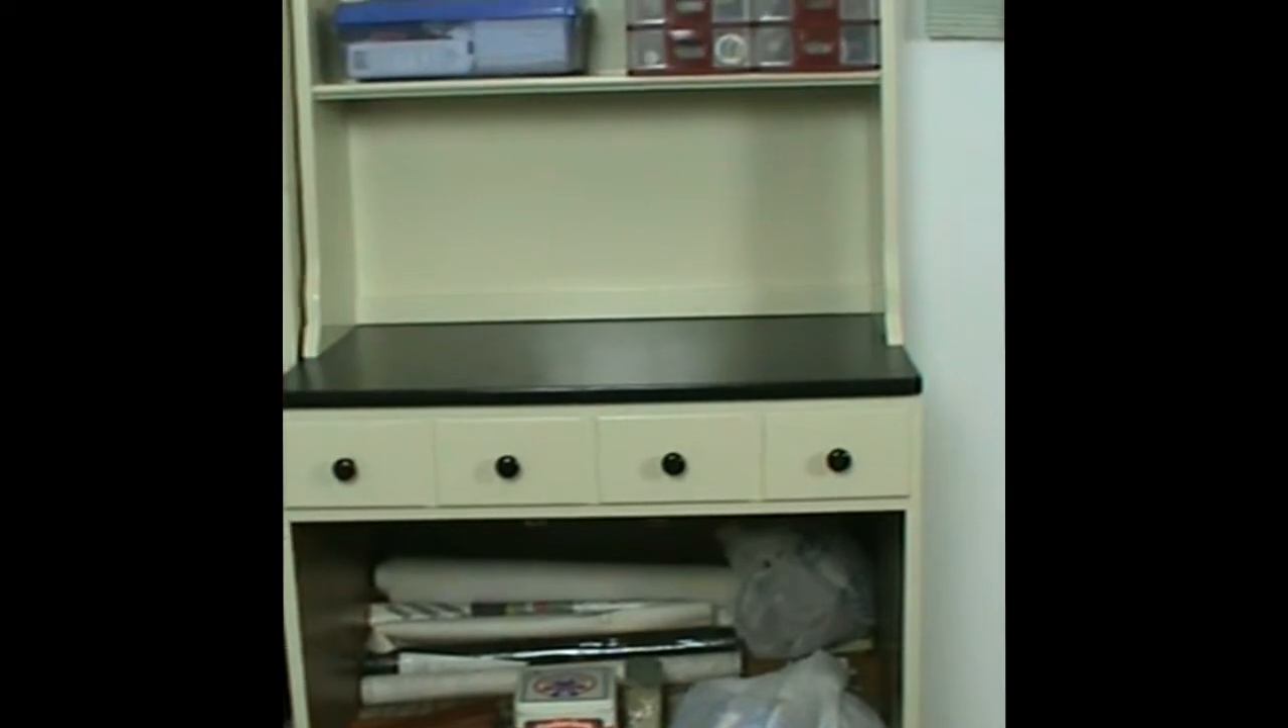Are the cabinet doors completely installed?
No.